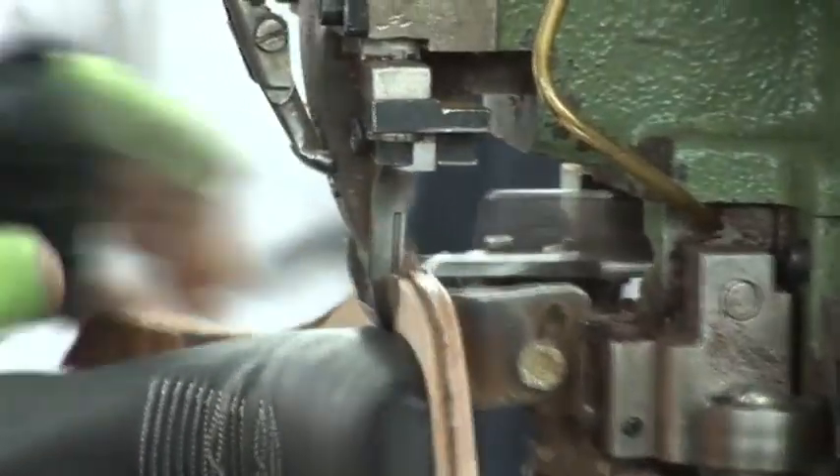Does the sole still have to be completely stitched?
Yes.